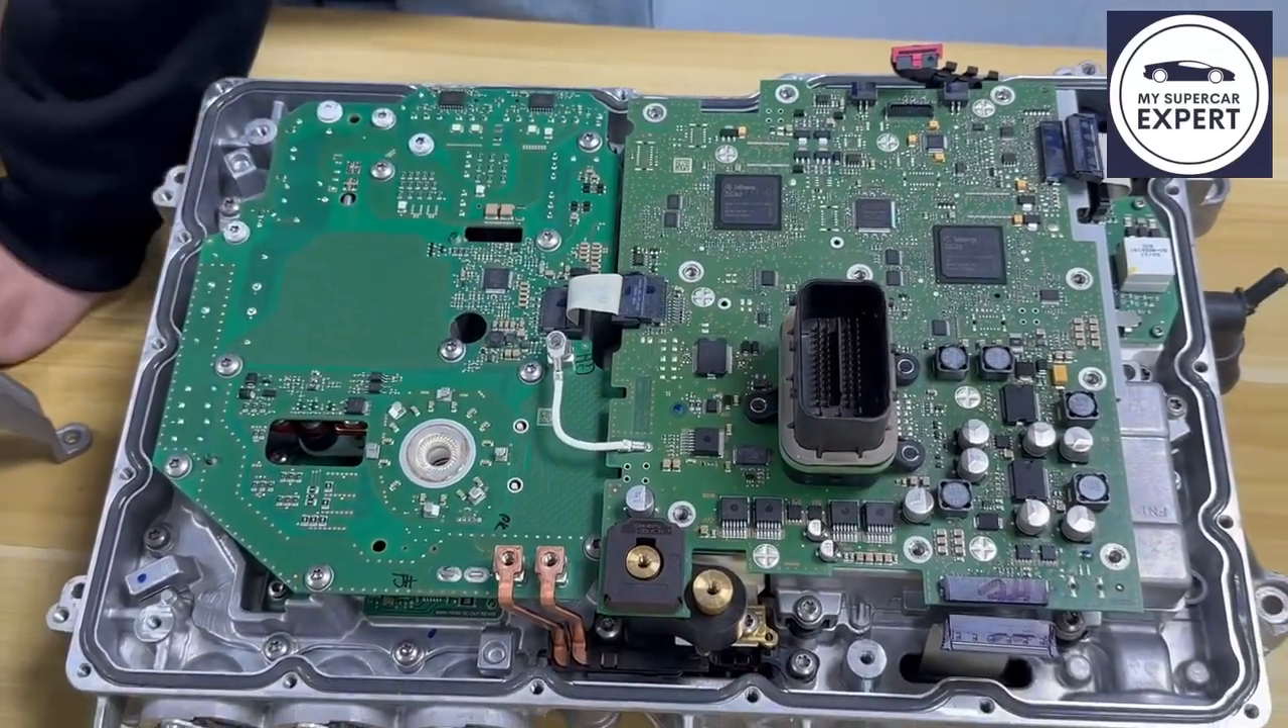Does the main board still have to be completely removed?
Yes.